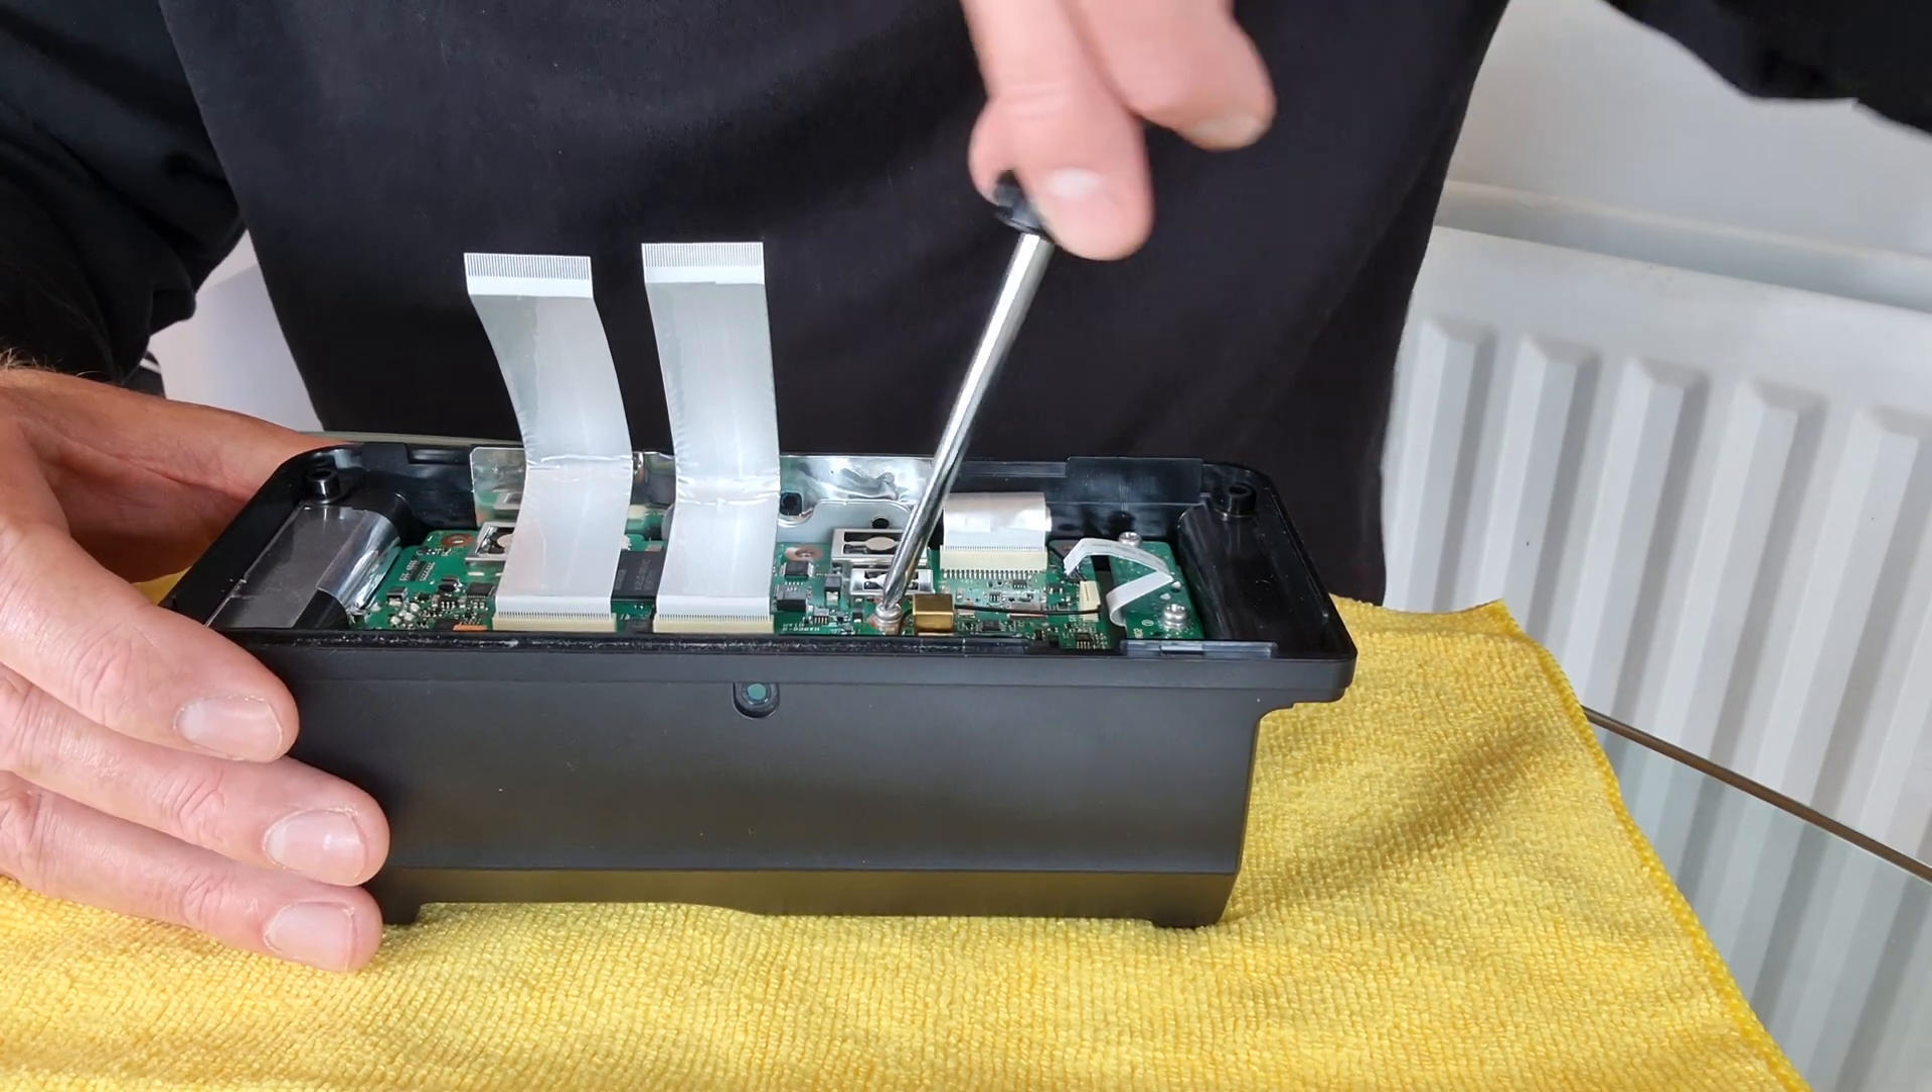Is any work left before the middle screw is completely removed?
Yes.